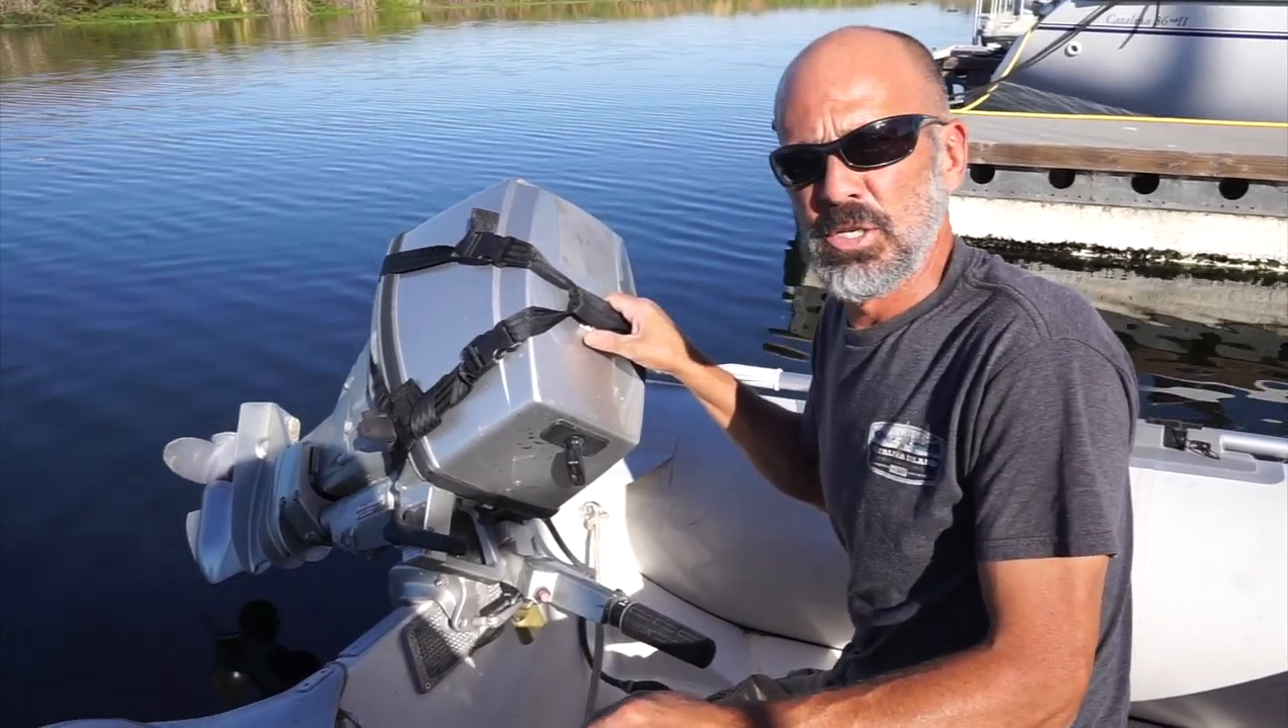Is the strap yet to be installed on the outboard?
No.